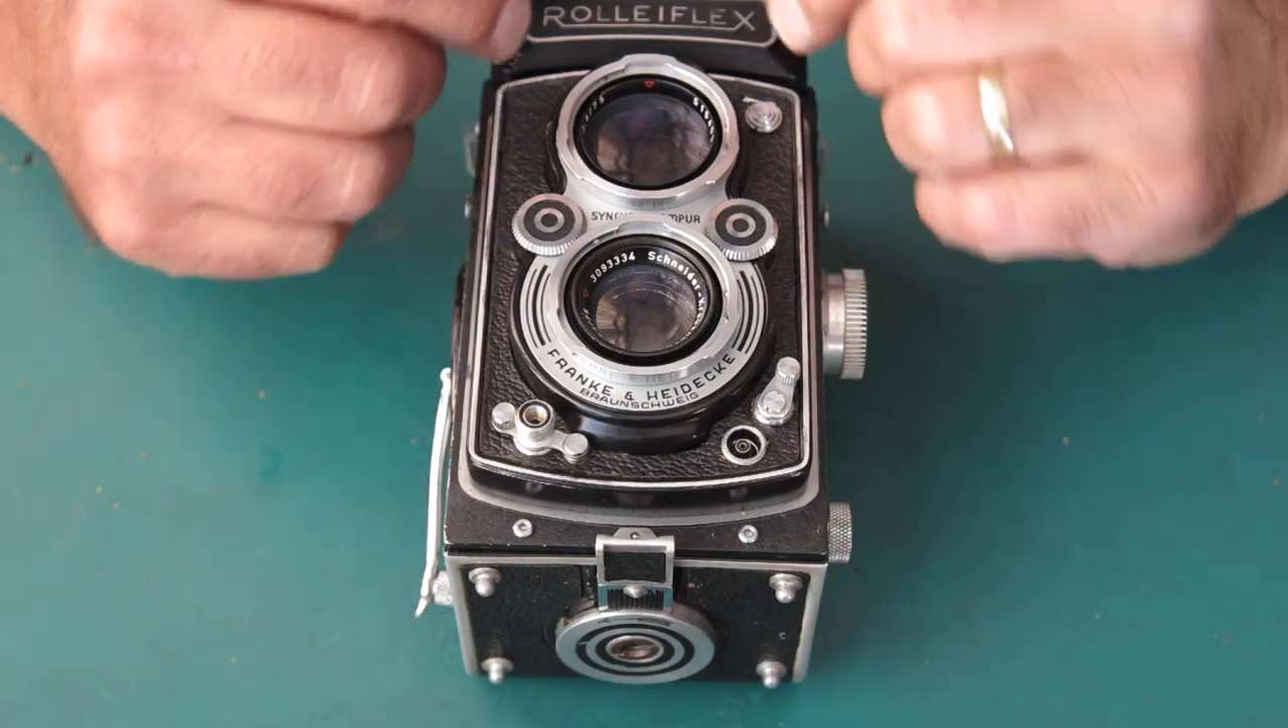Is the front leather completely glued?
Yes.